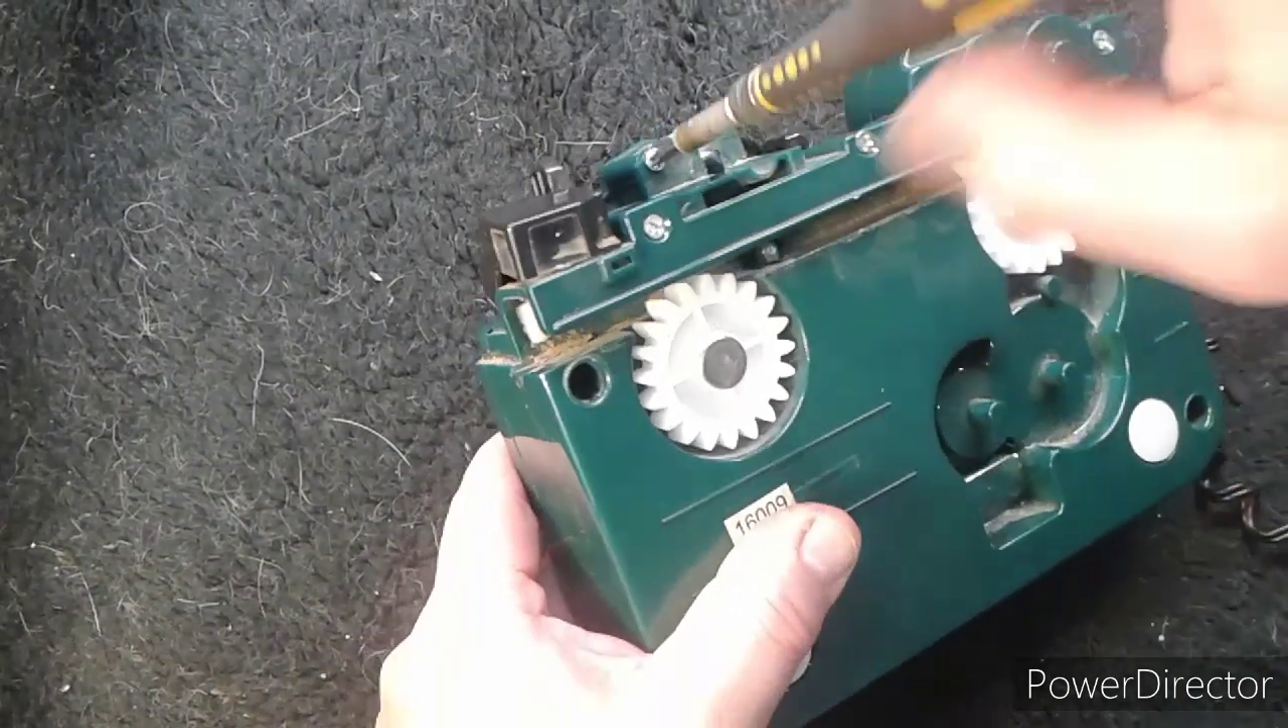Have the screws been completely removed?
No.